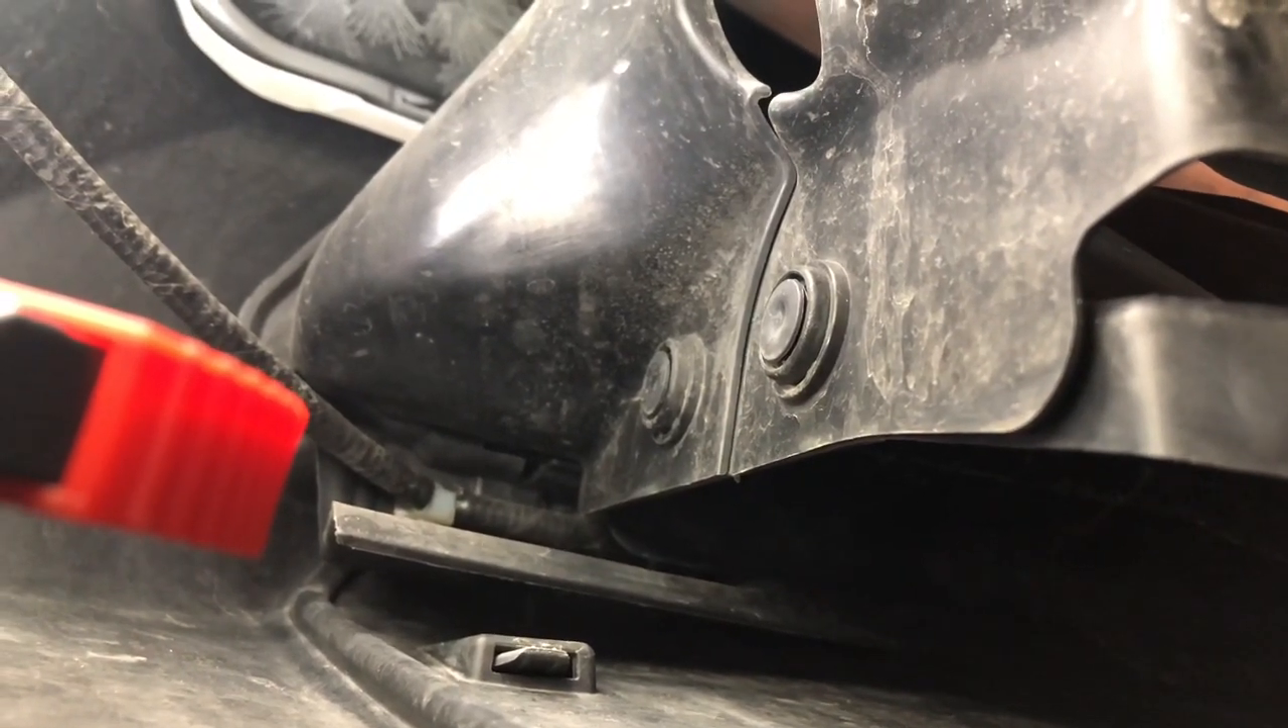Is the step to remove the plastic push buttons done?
No.